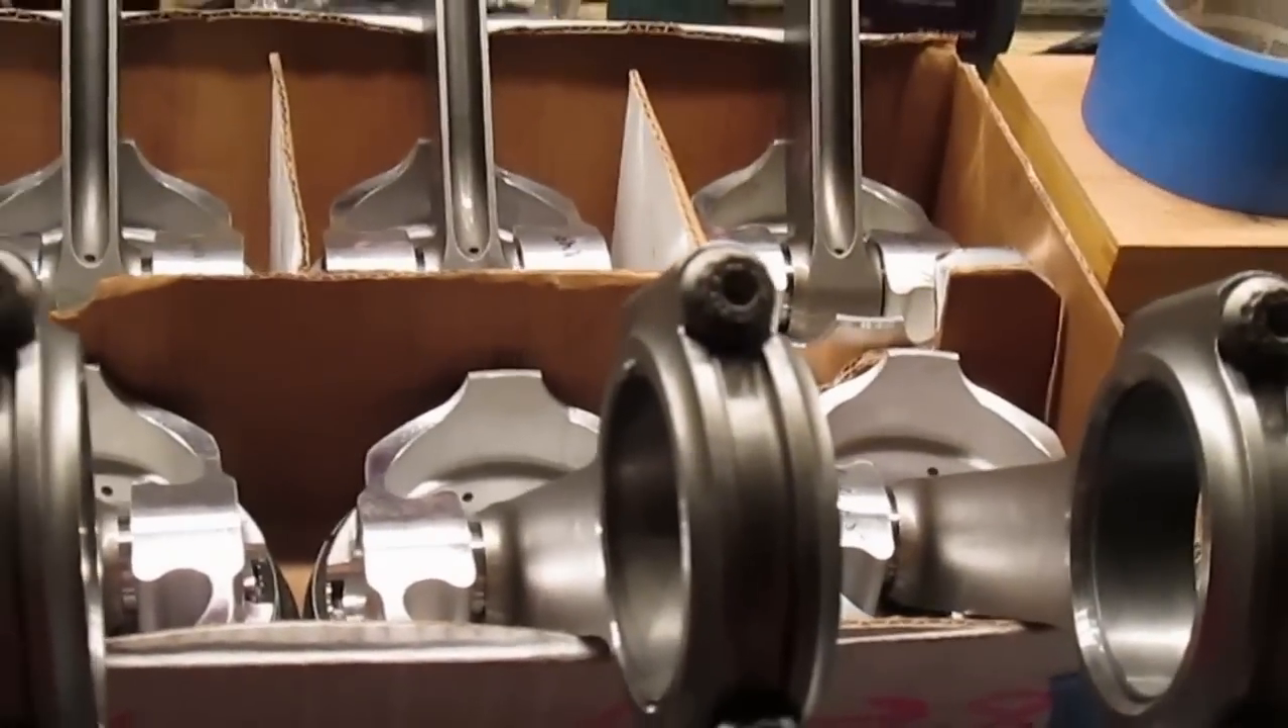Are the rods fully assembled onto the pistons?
Yes.